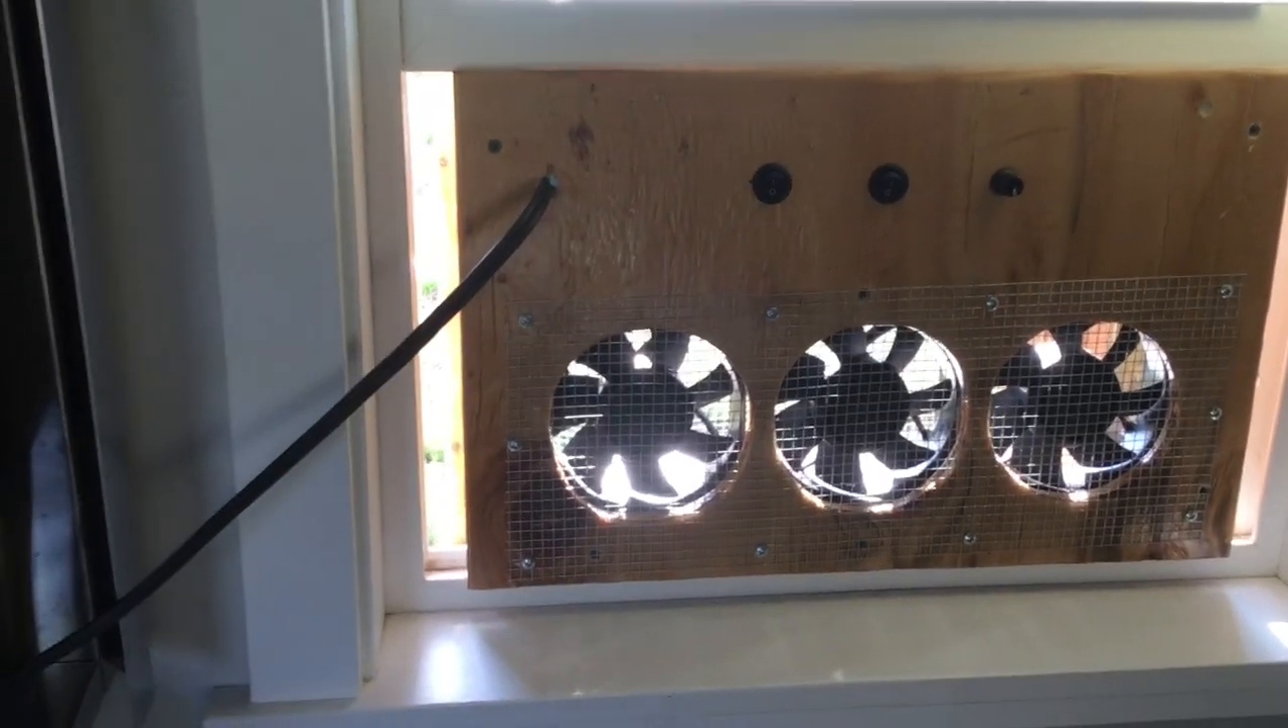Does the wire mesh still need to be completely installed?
No.